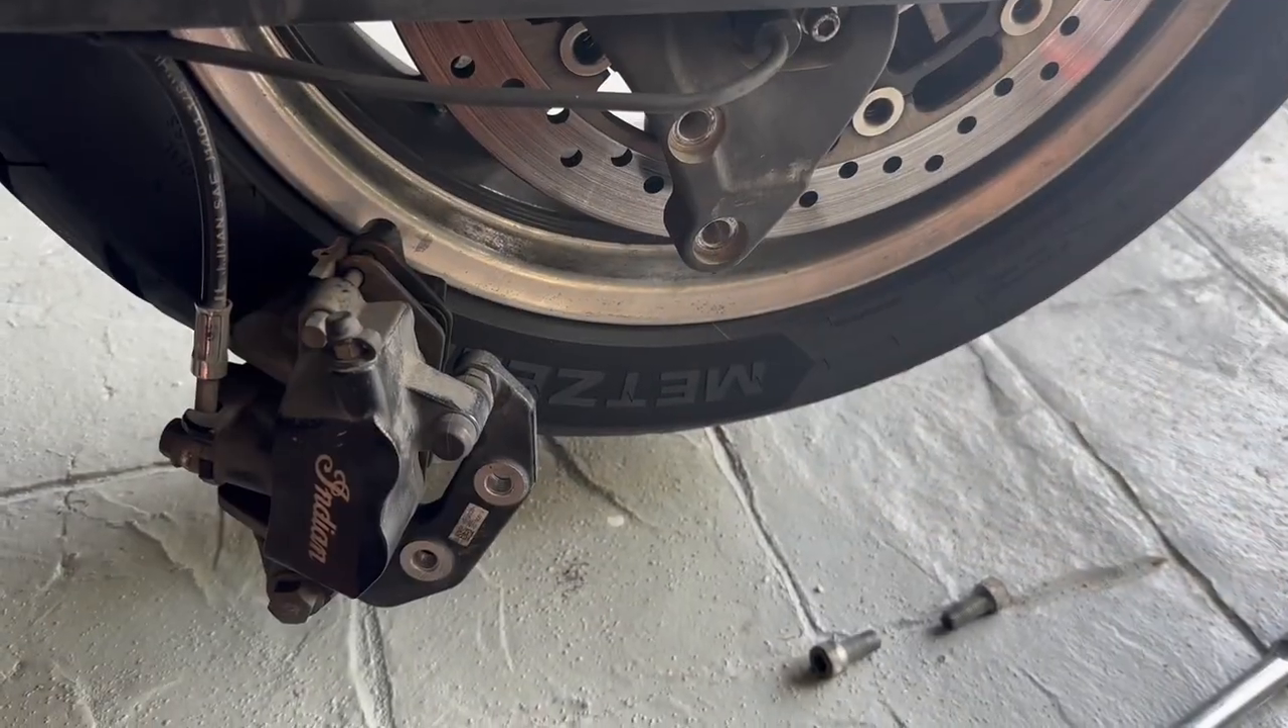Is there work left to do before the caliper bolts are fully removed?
No.